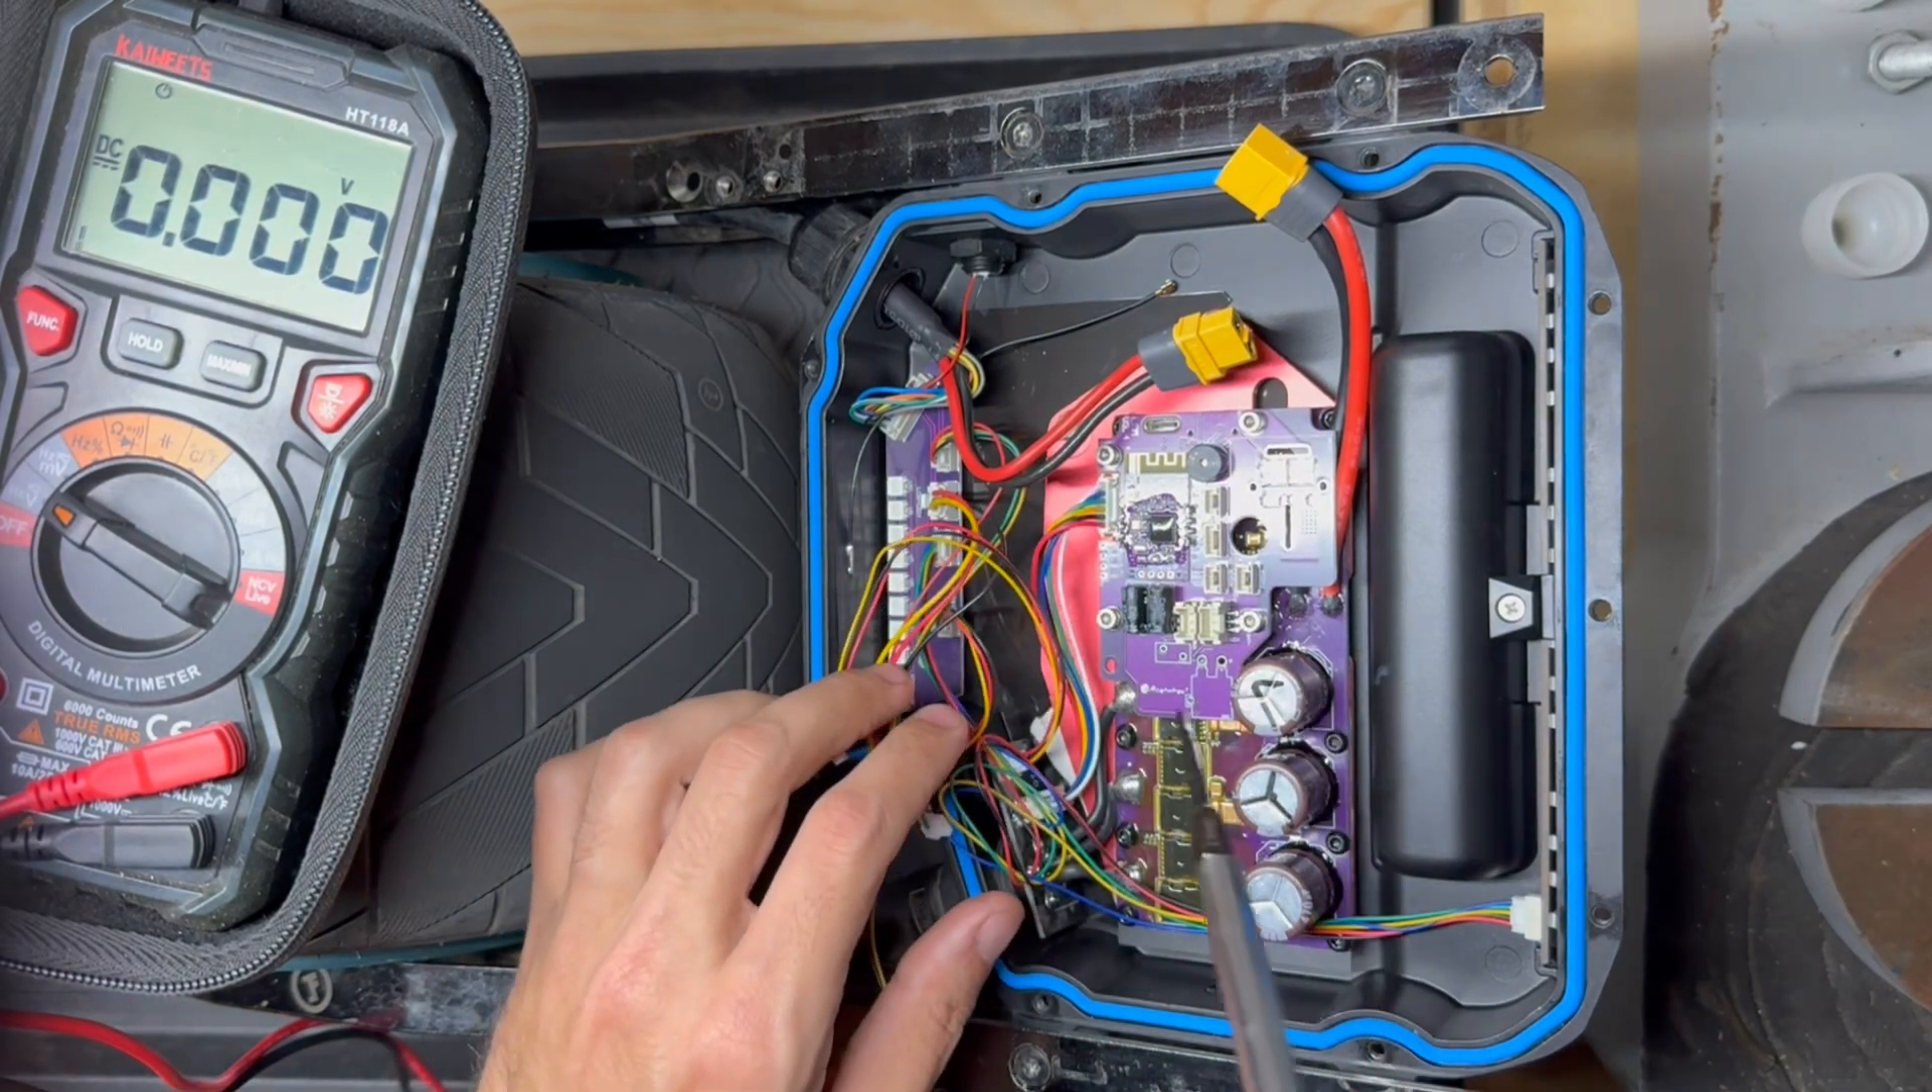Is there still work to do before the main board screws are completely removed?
Yes.